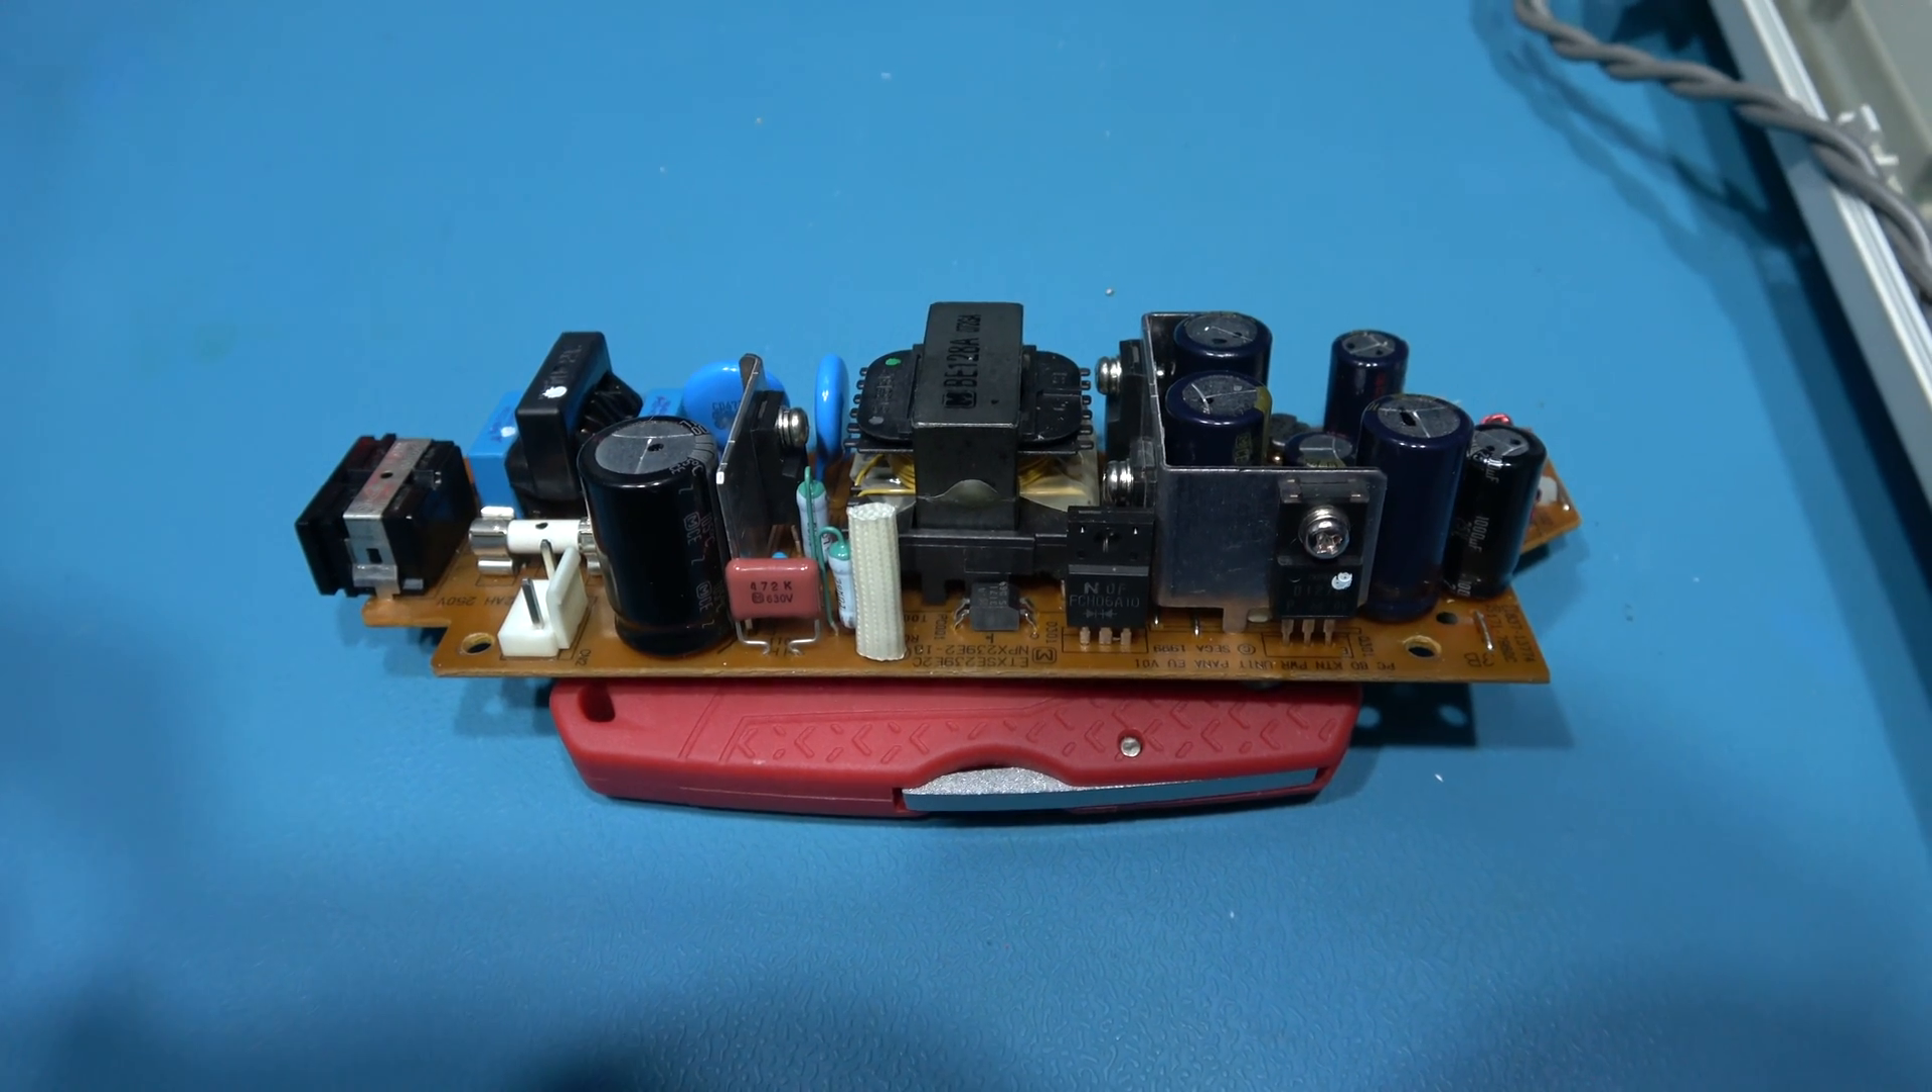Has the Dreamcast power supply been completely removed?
Yes.